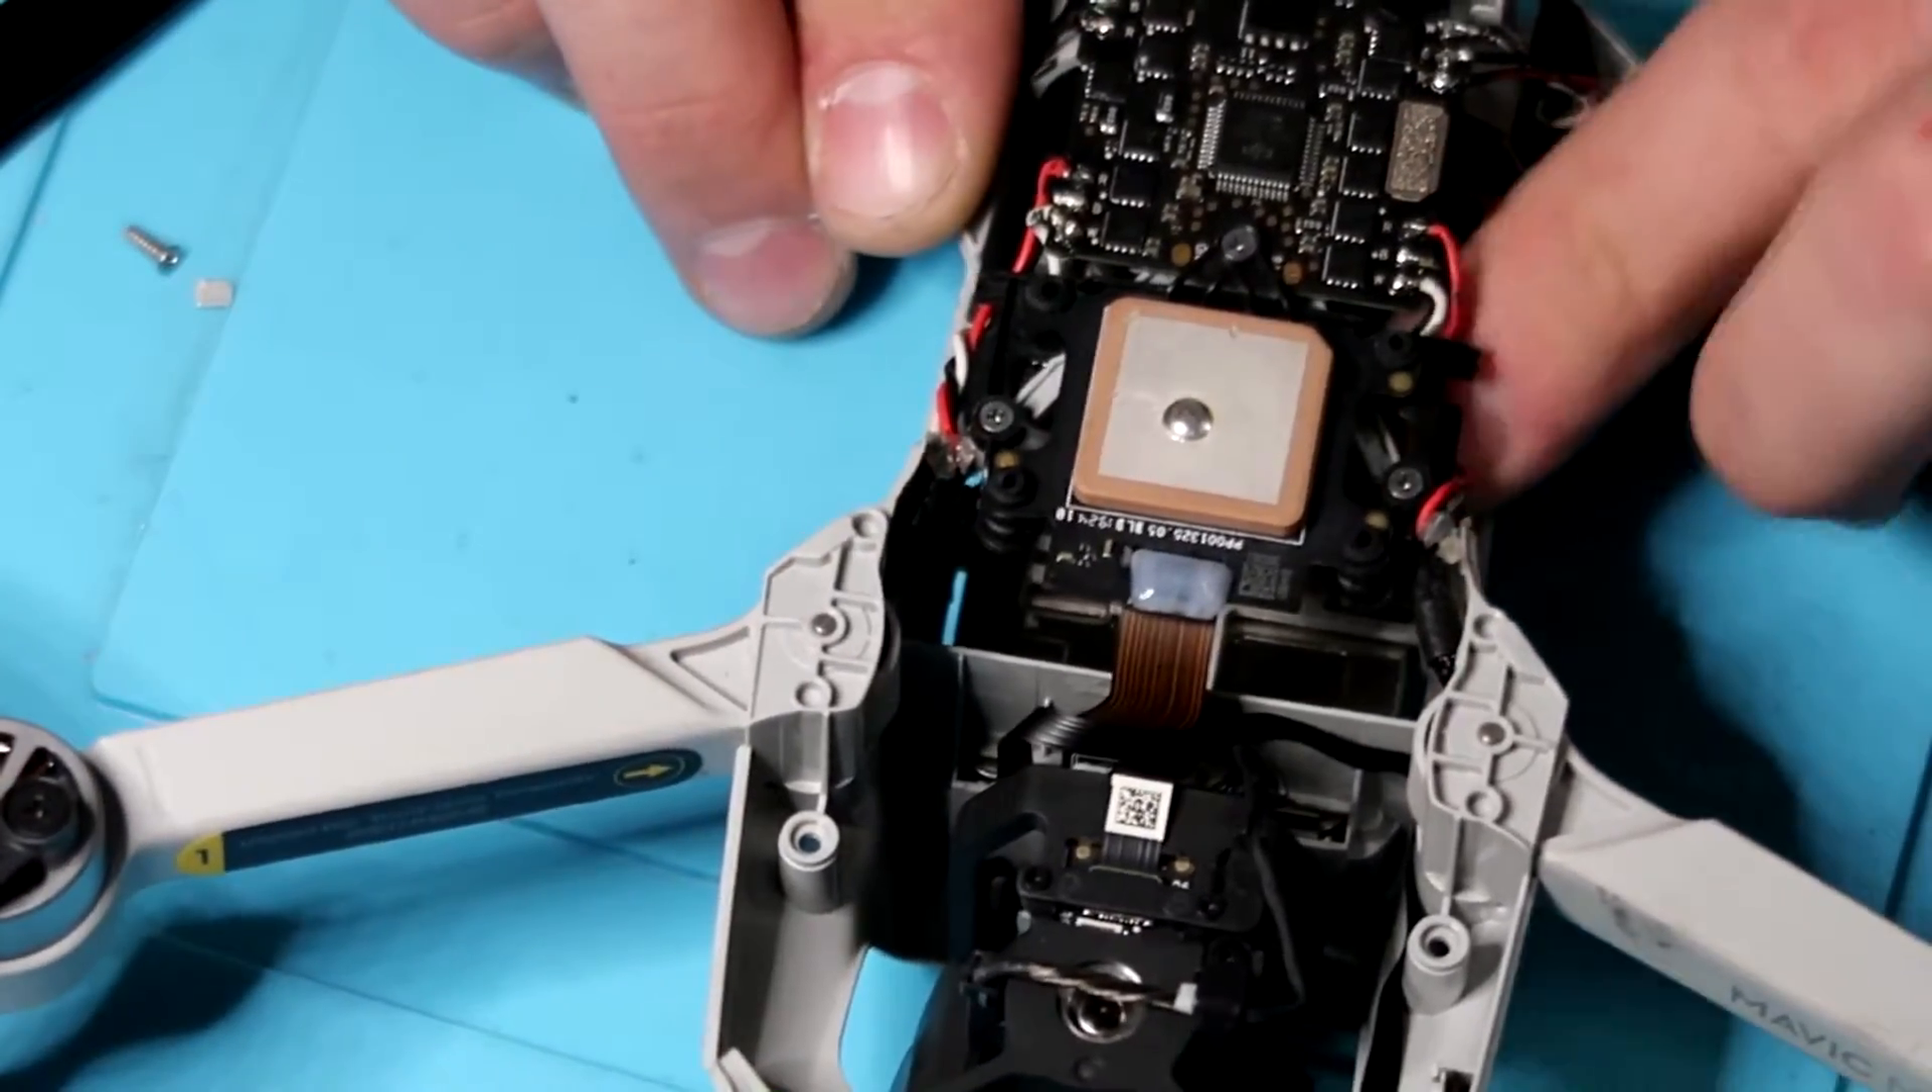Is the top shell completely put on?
No.